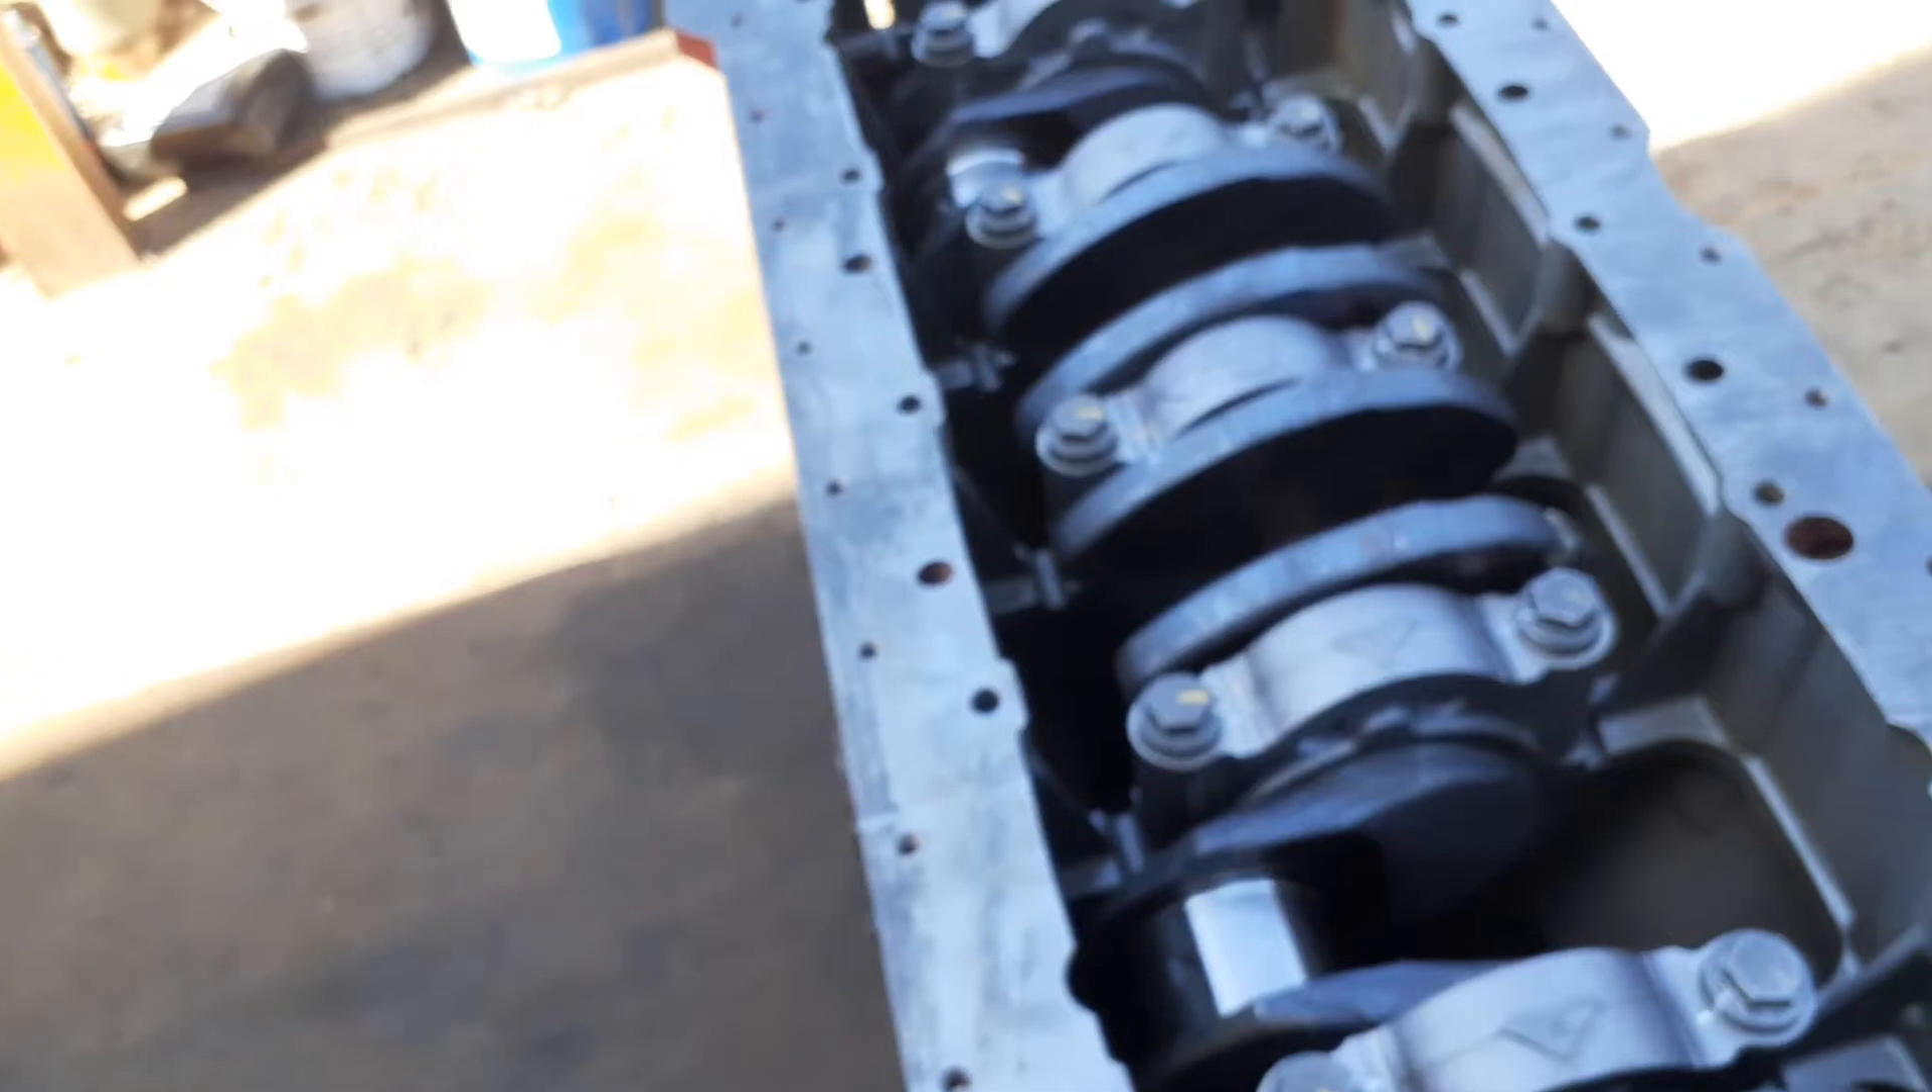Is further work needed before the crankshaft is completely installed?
No.